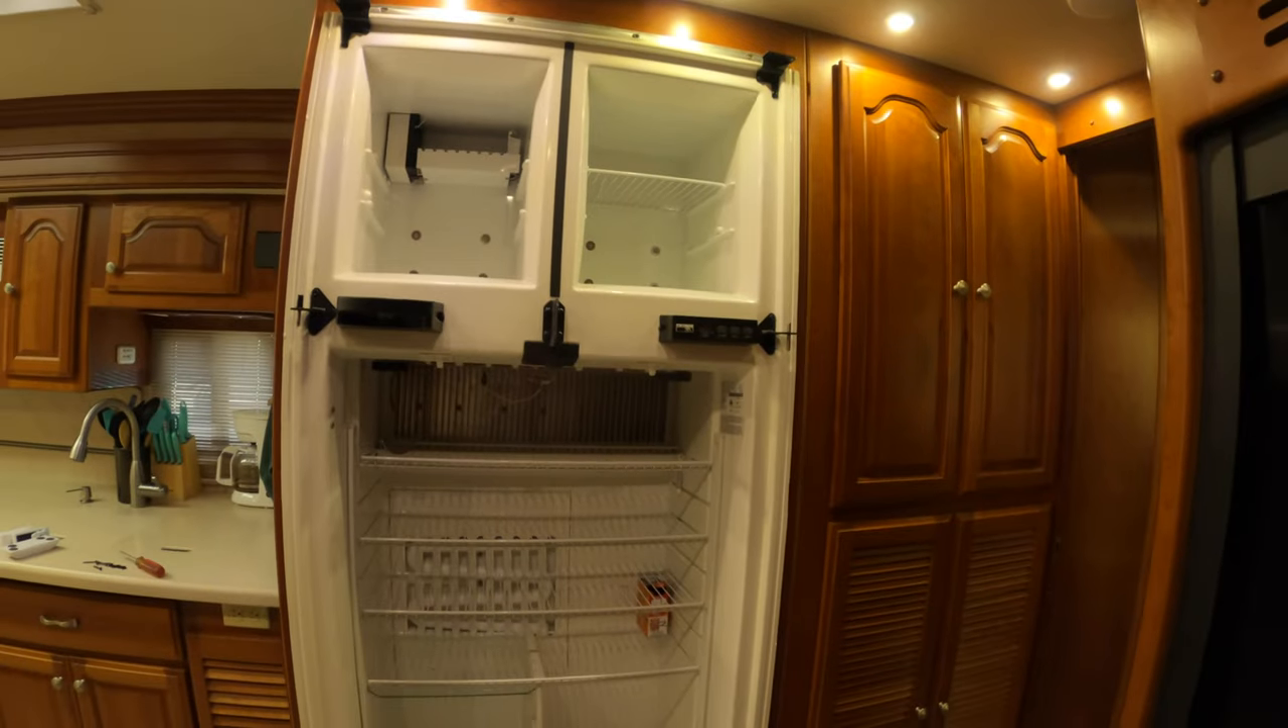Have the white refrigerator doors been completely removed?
Yes.